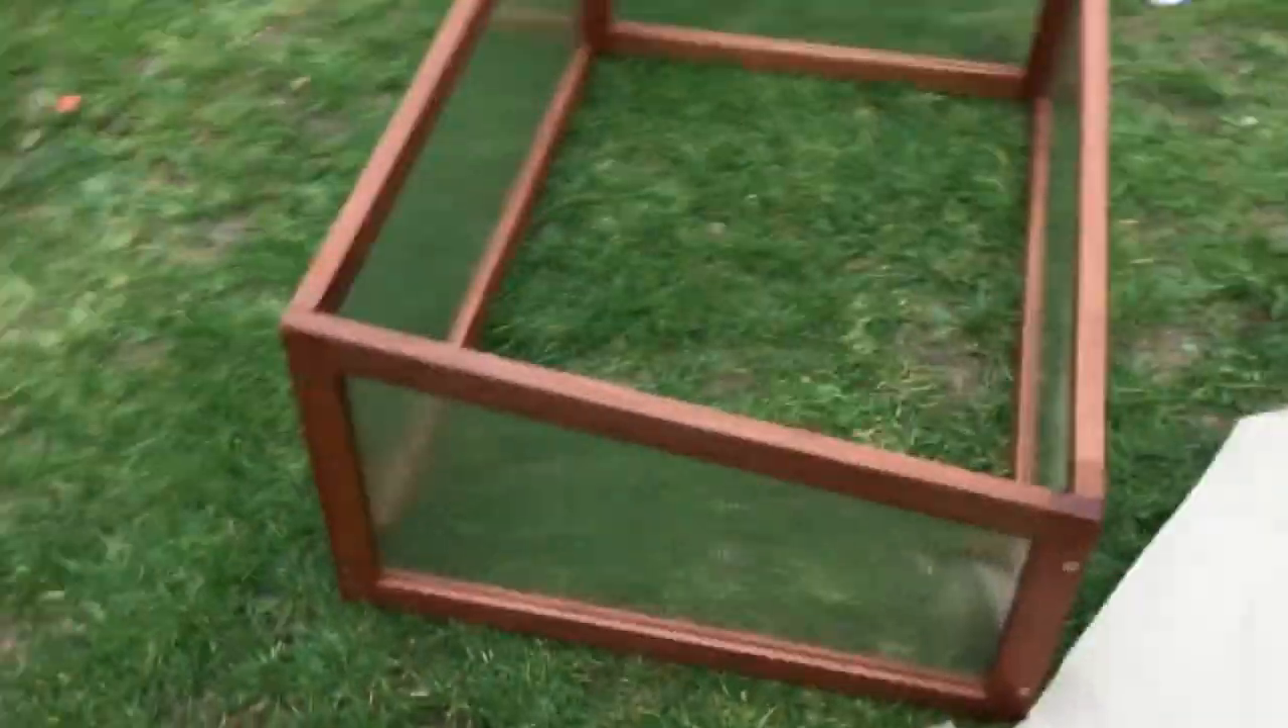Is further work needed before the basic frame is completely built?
No.